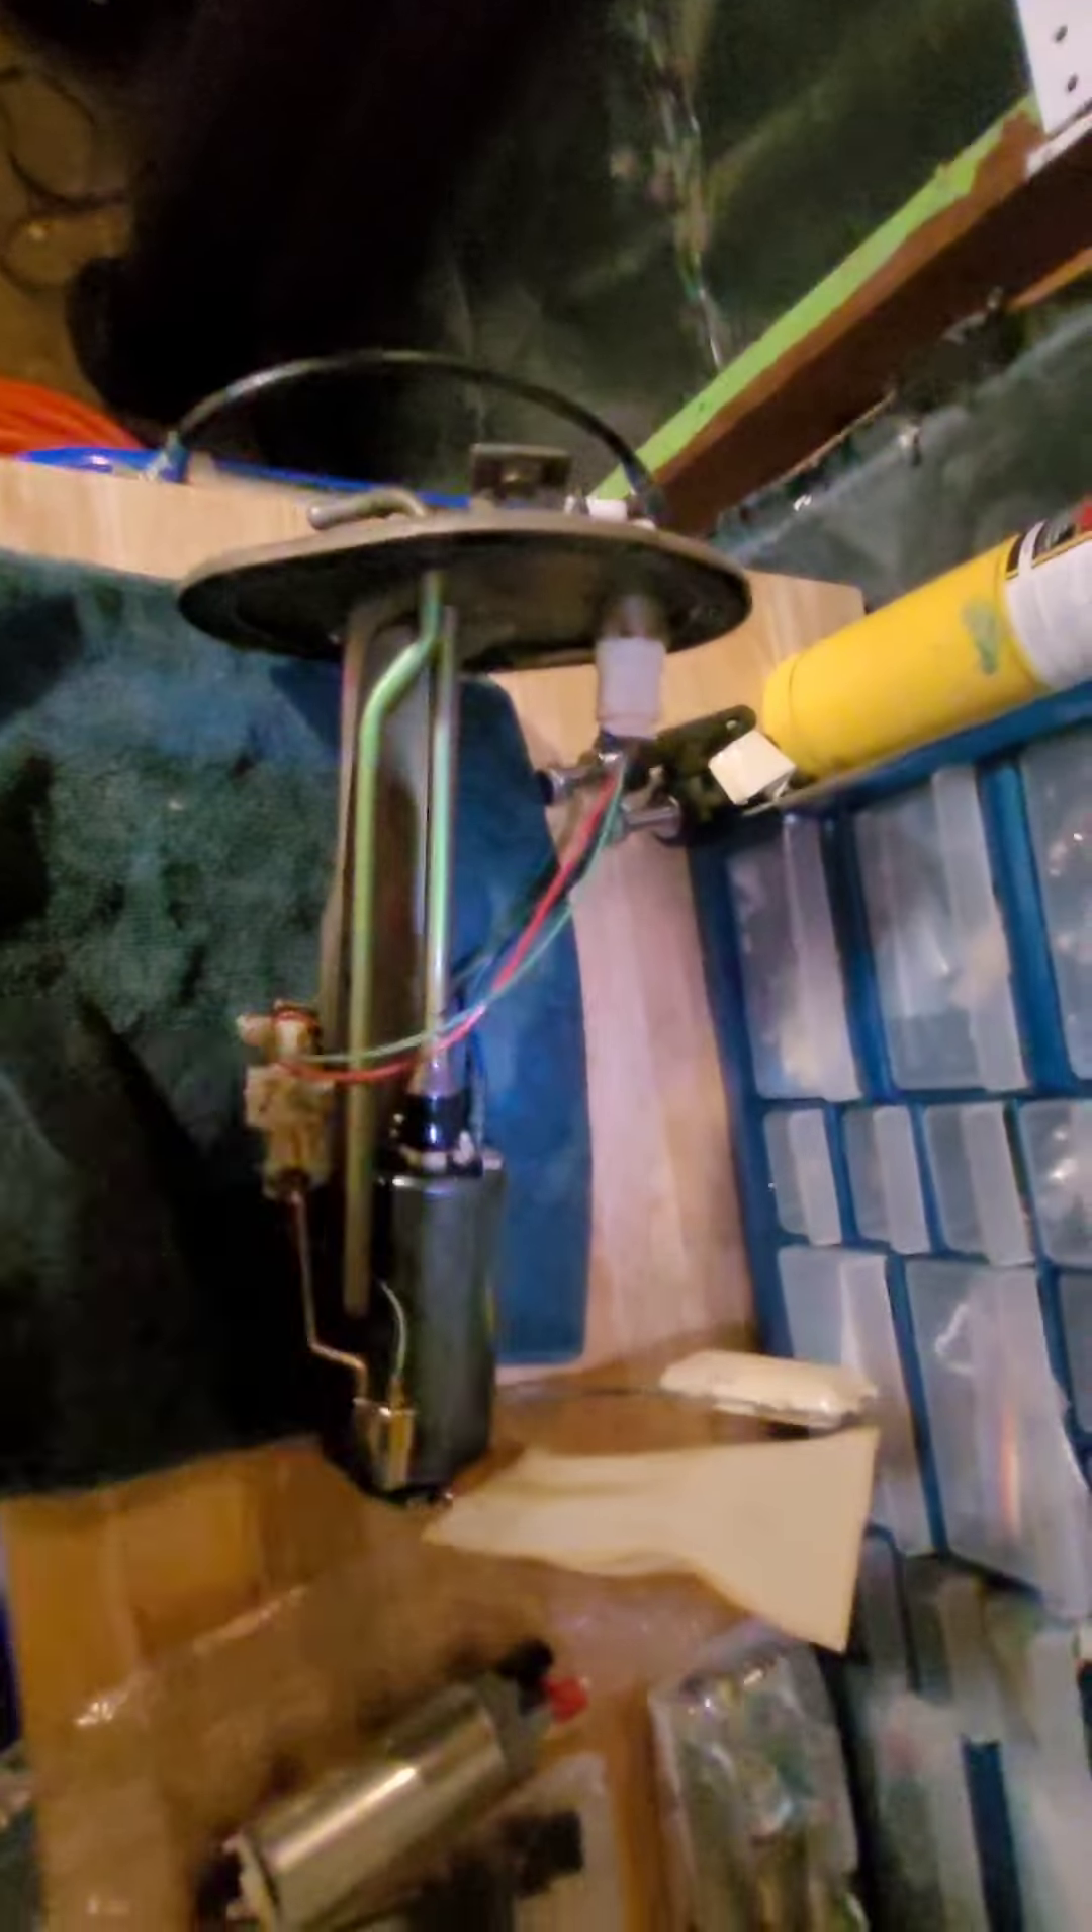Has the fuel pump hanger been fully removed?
Yes.